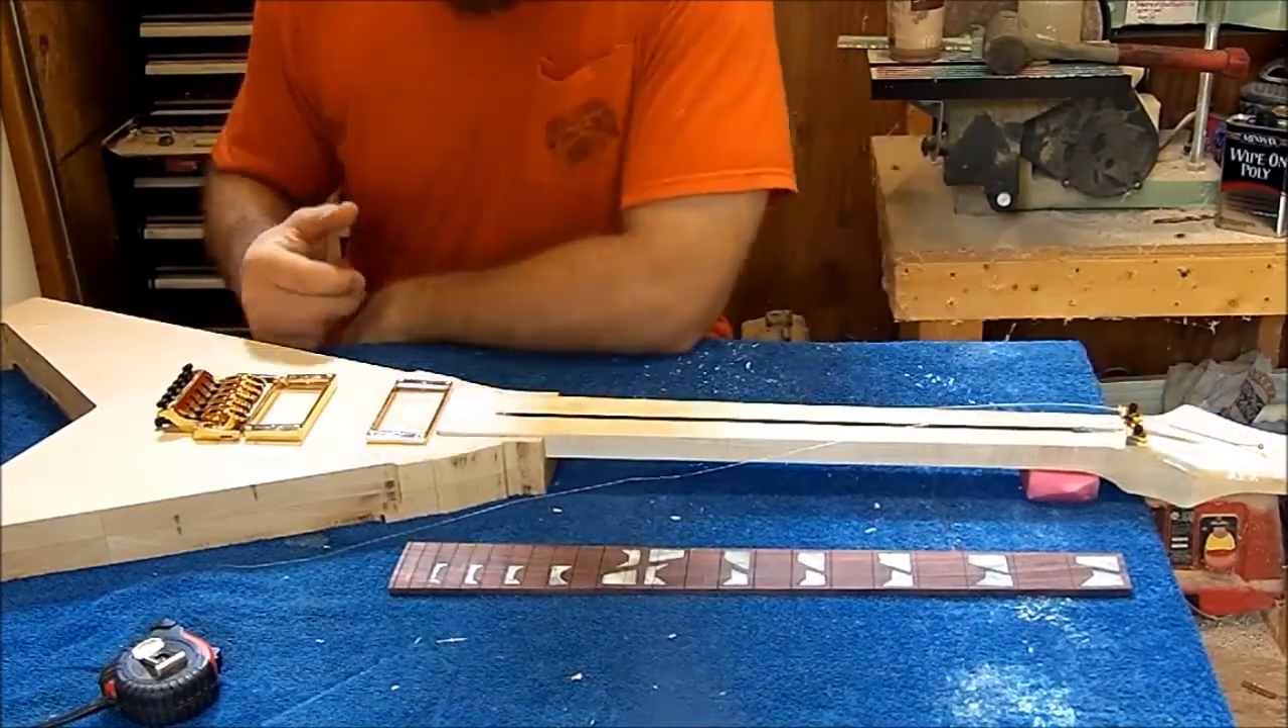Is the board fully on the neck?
No.